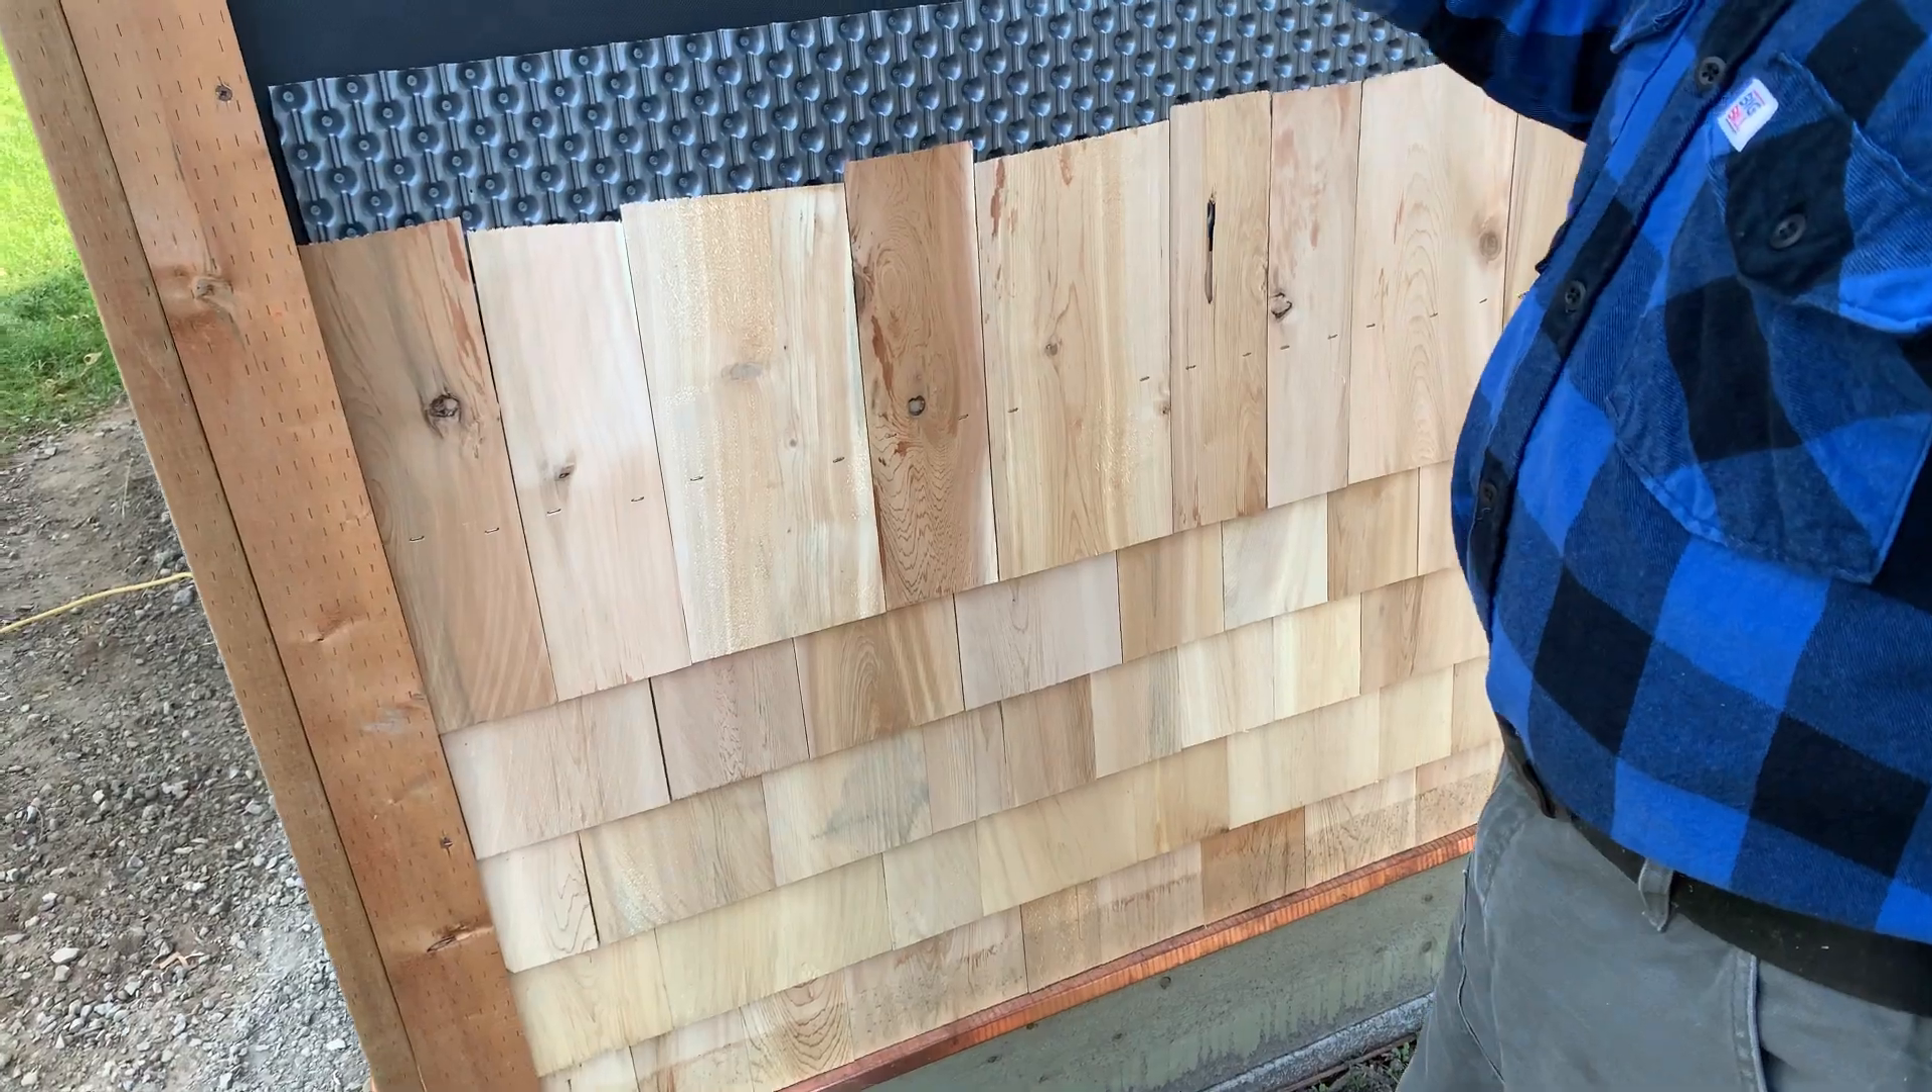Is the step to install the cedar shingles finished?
No.